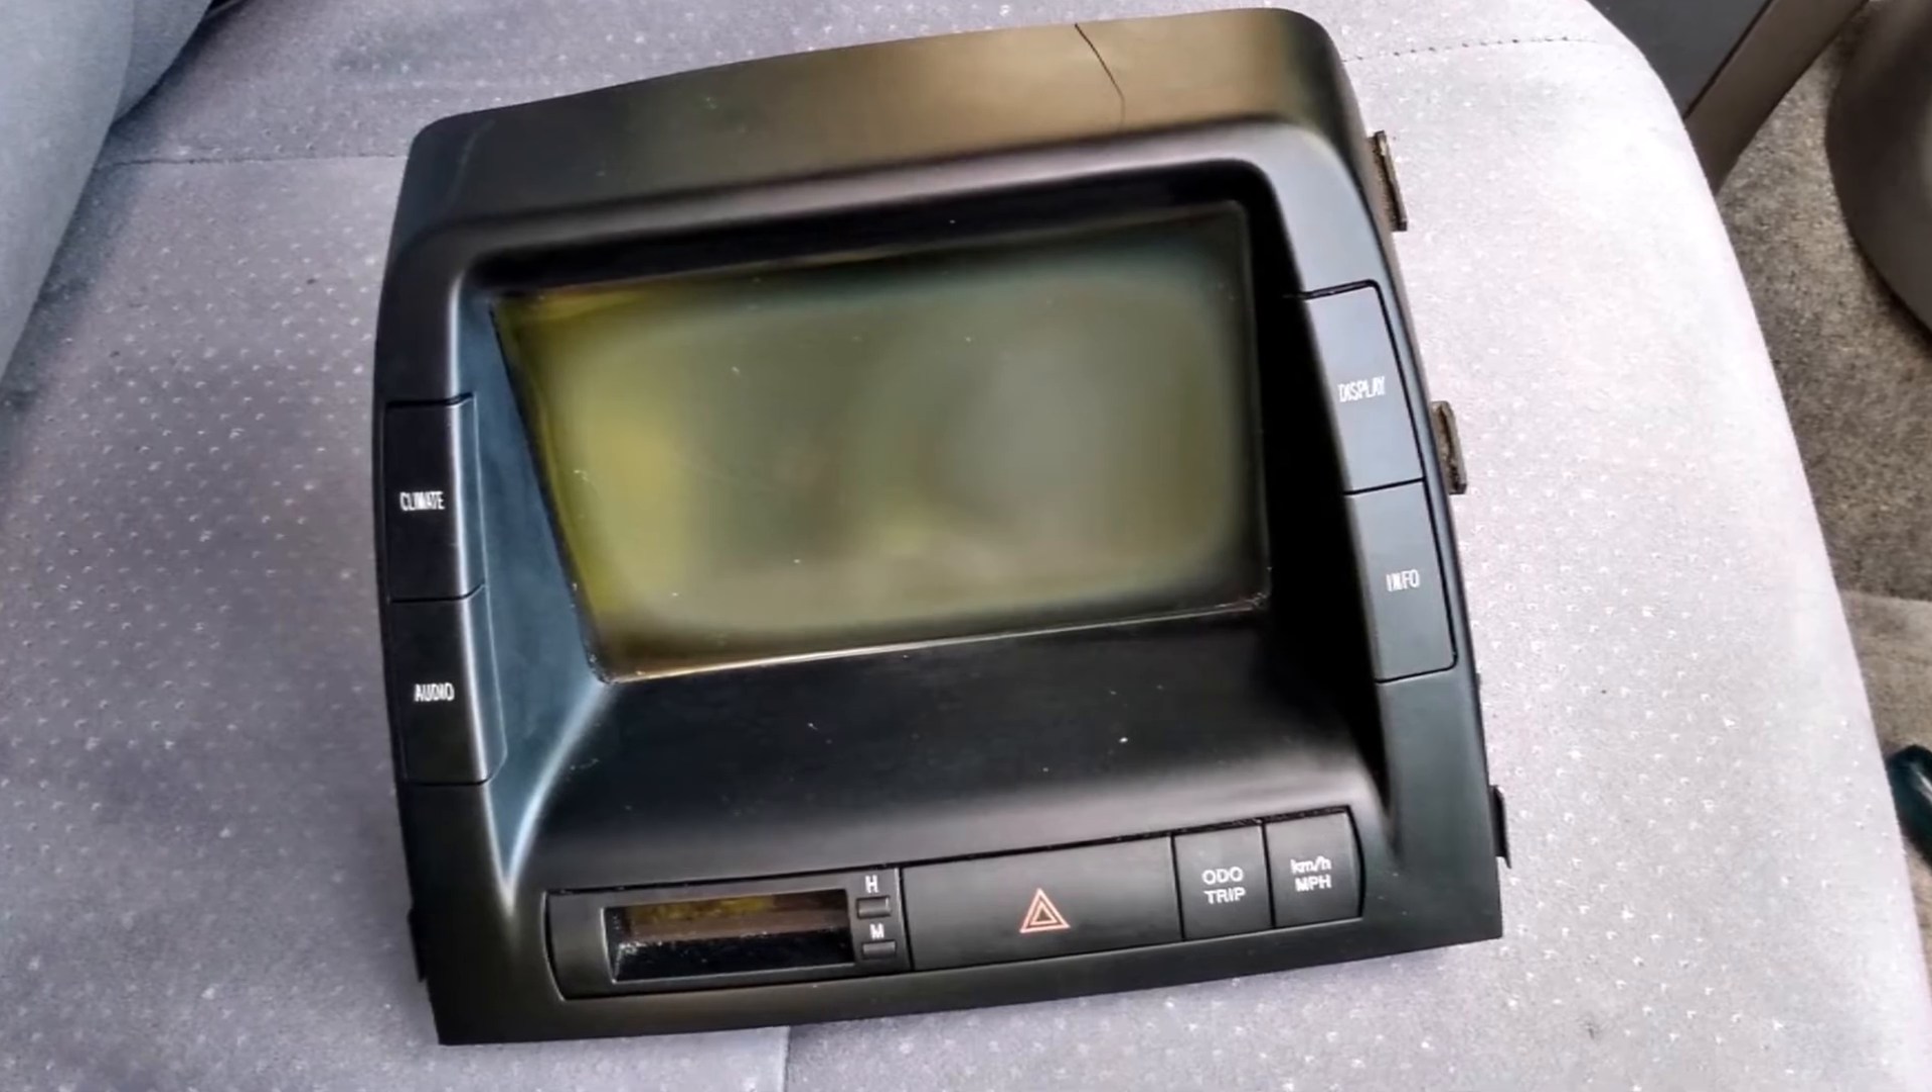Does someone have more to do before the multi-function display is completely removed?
No.